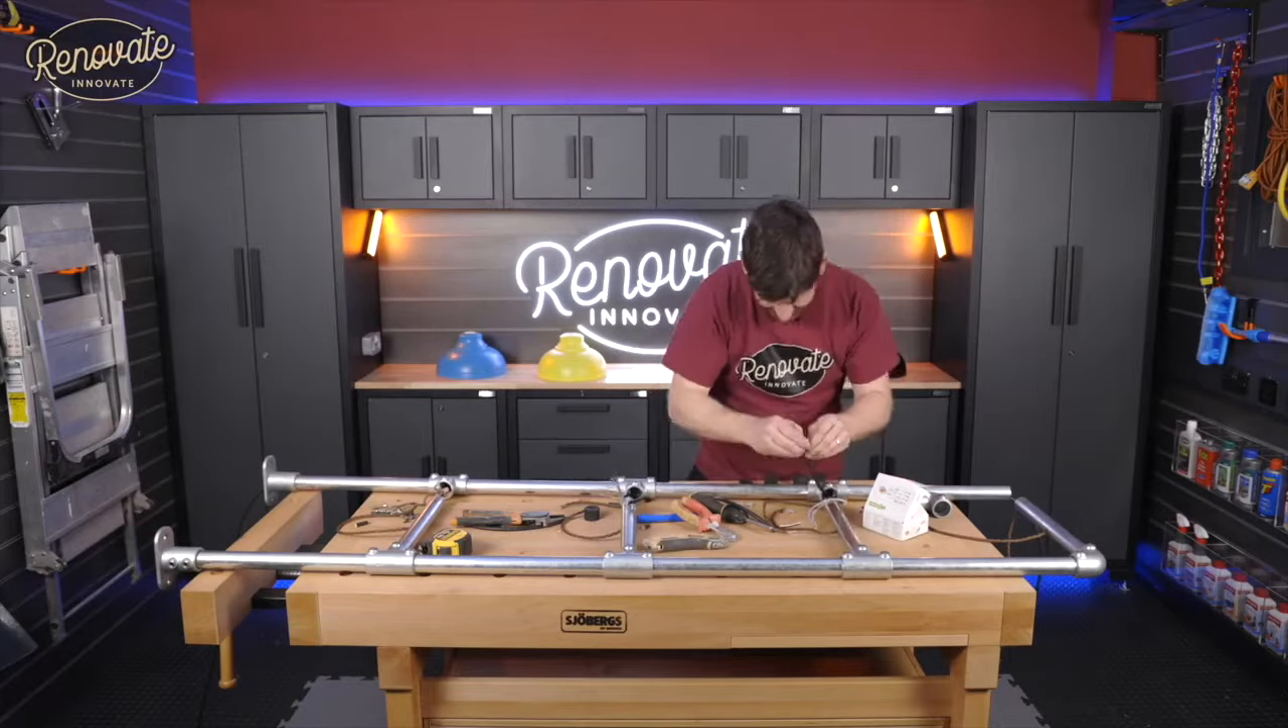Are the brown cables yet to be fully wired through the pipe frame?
Yes.